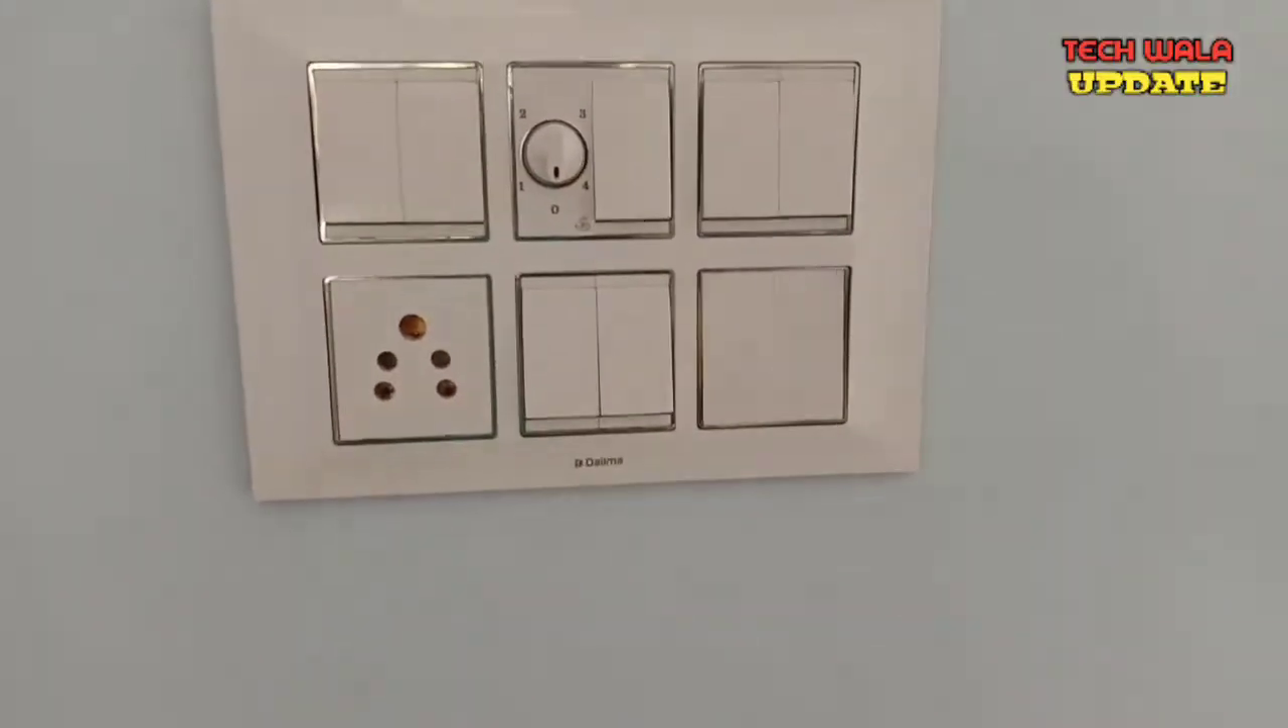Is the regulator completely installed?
Yes.